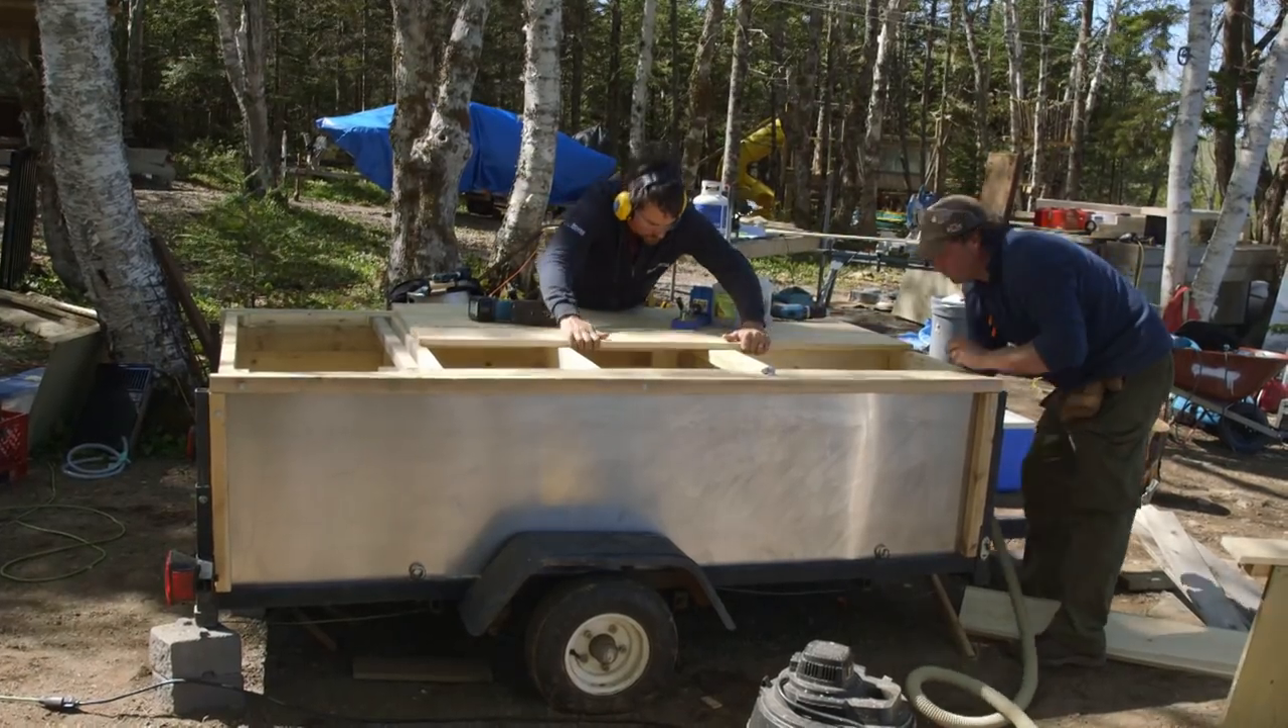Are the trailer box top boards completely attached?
No.